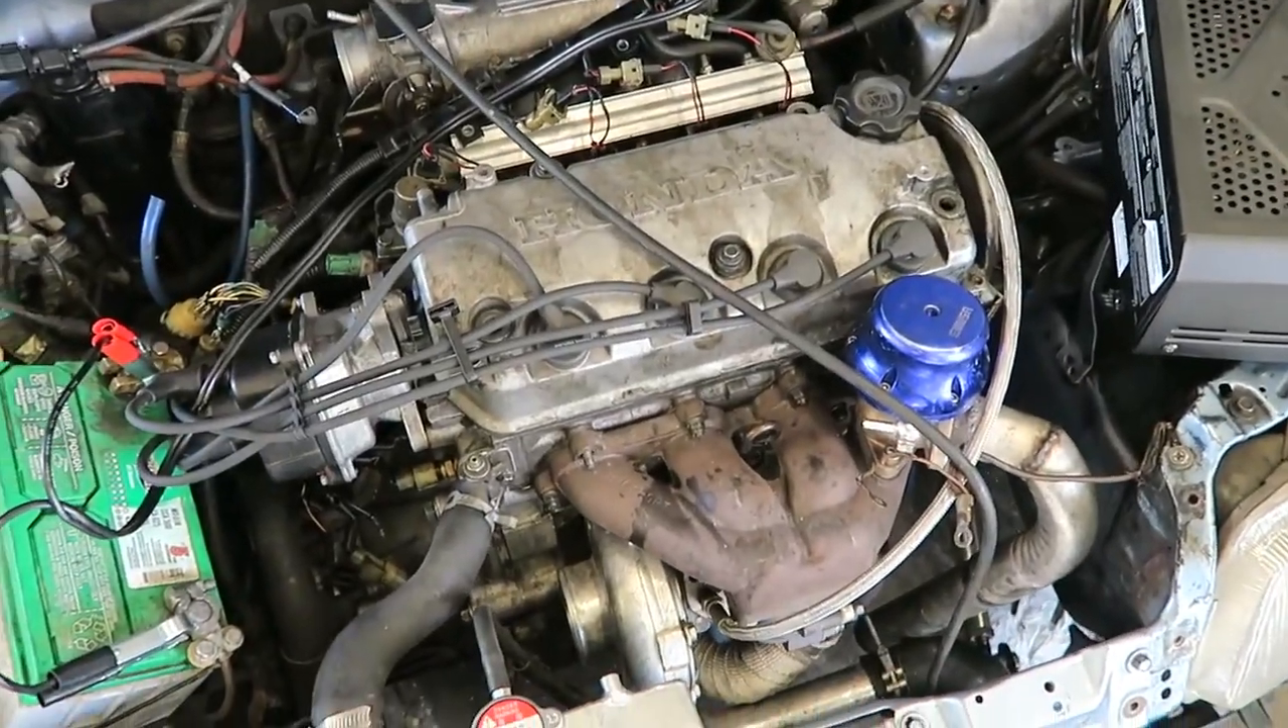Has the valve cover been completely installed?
Yes.